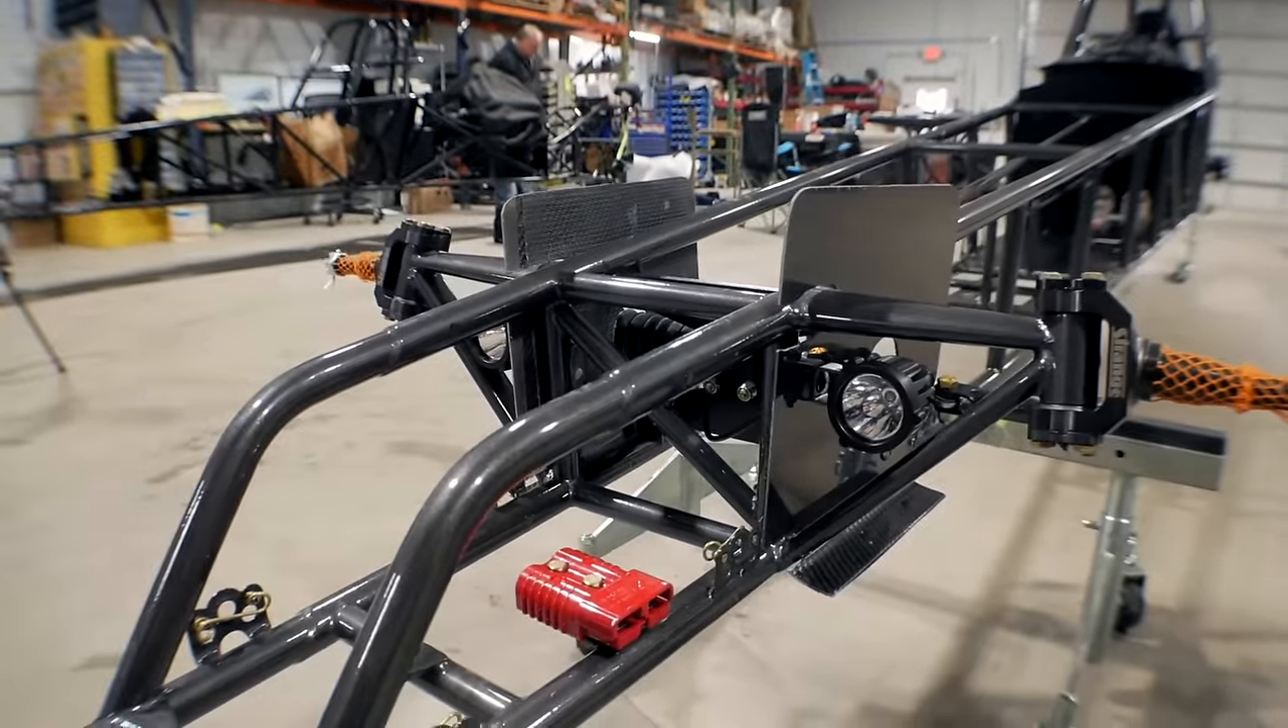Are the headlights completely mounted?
Yes.